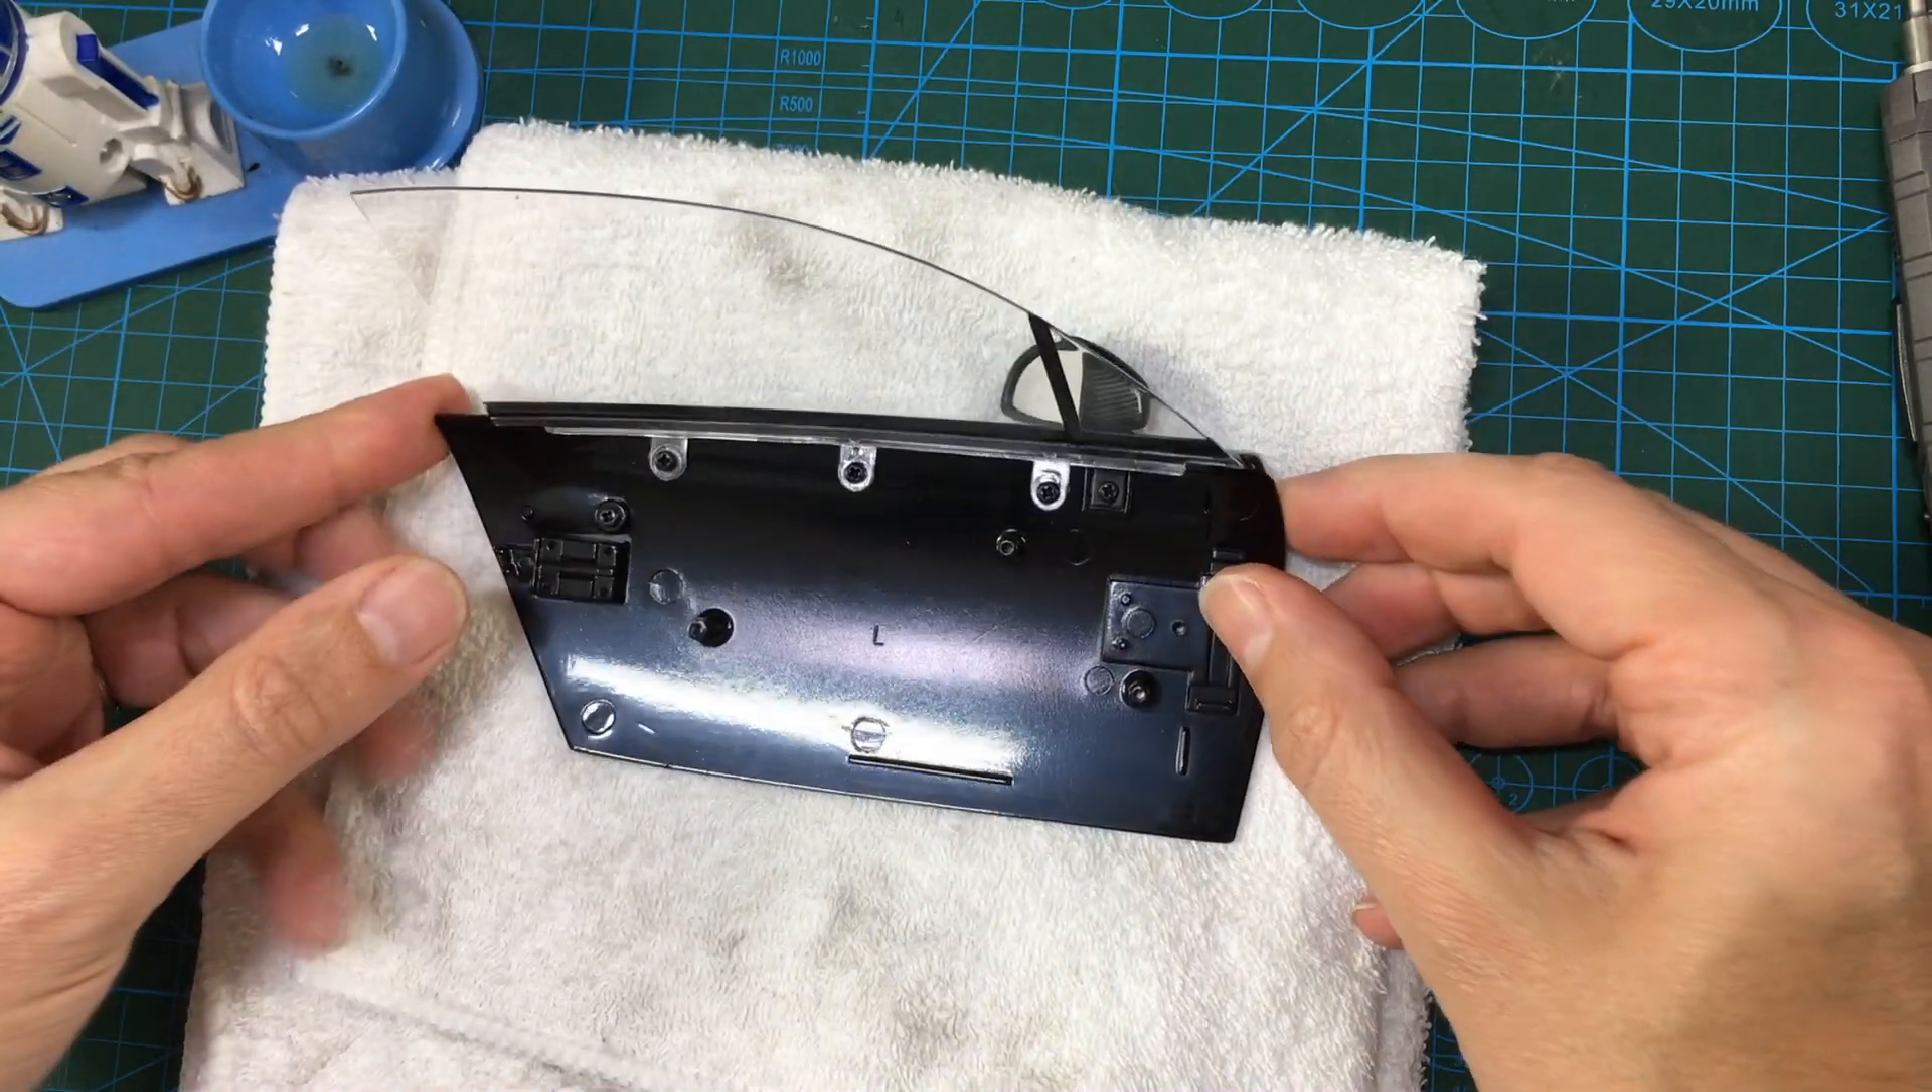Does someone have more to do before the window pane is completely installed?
No.